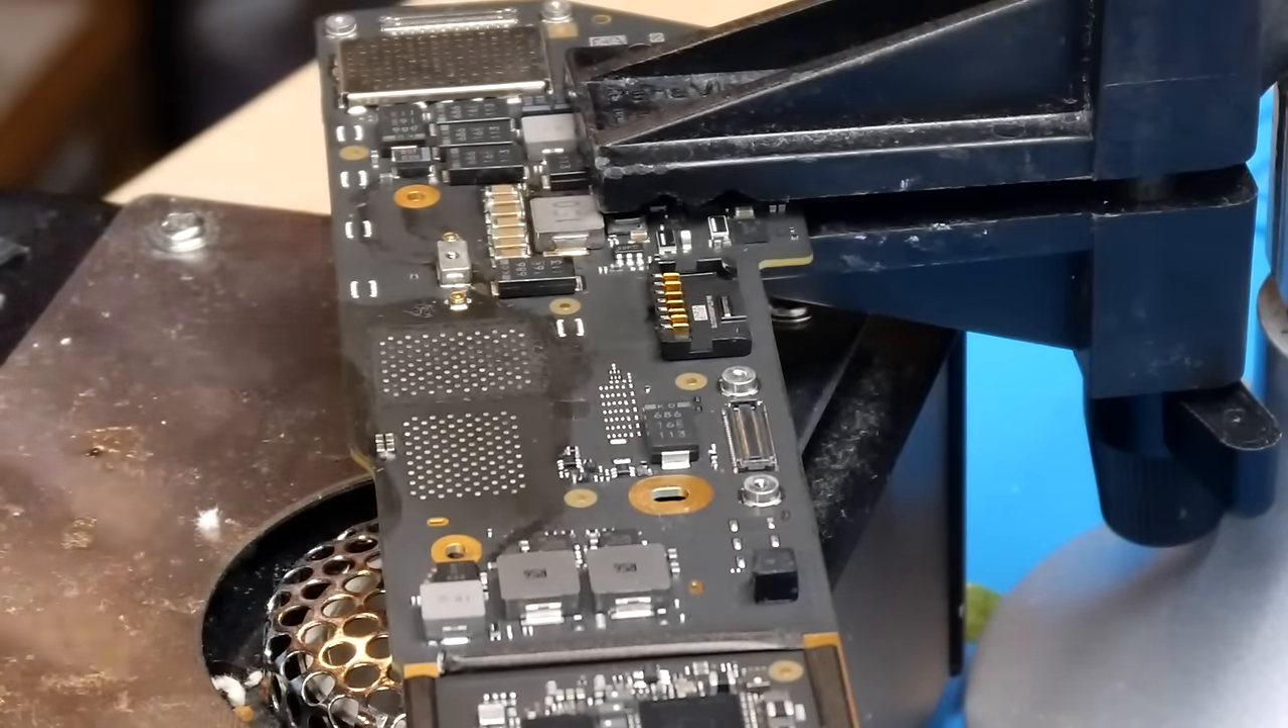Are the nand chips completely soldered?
No.